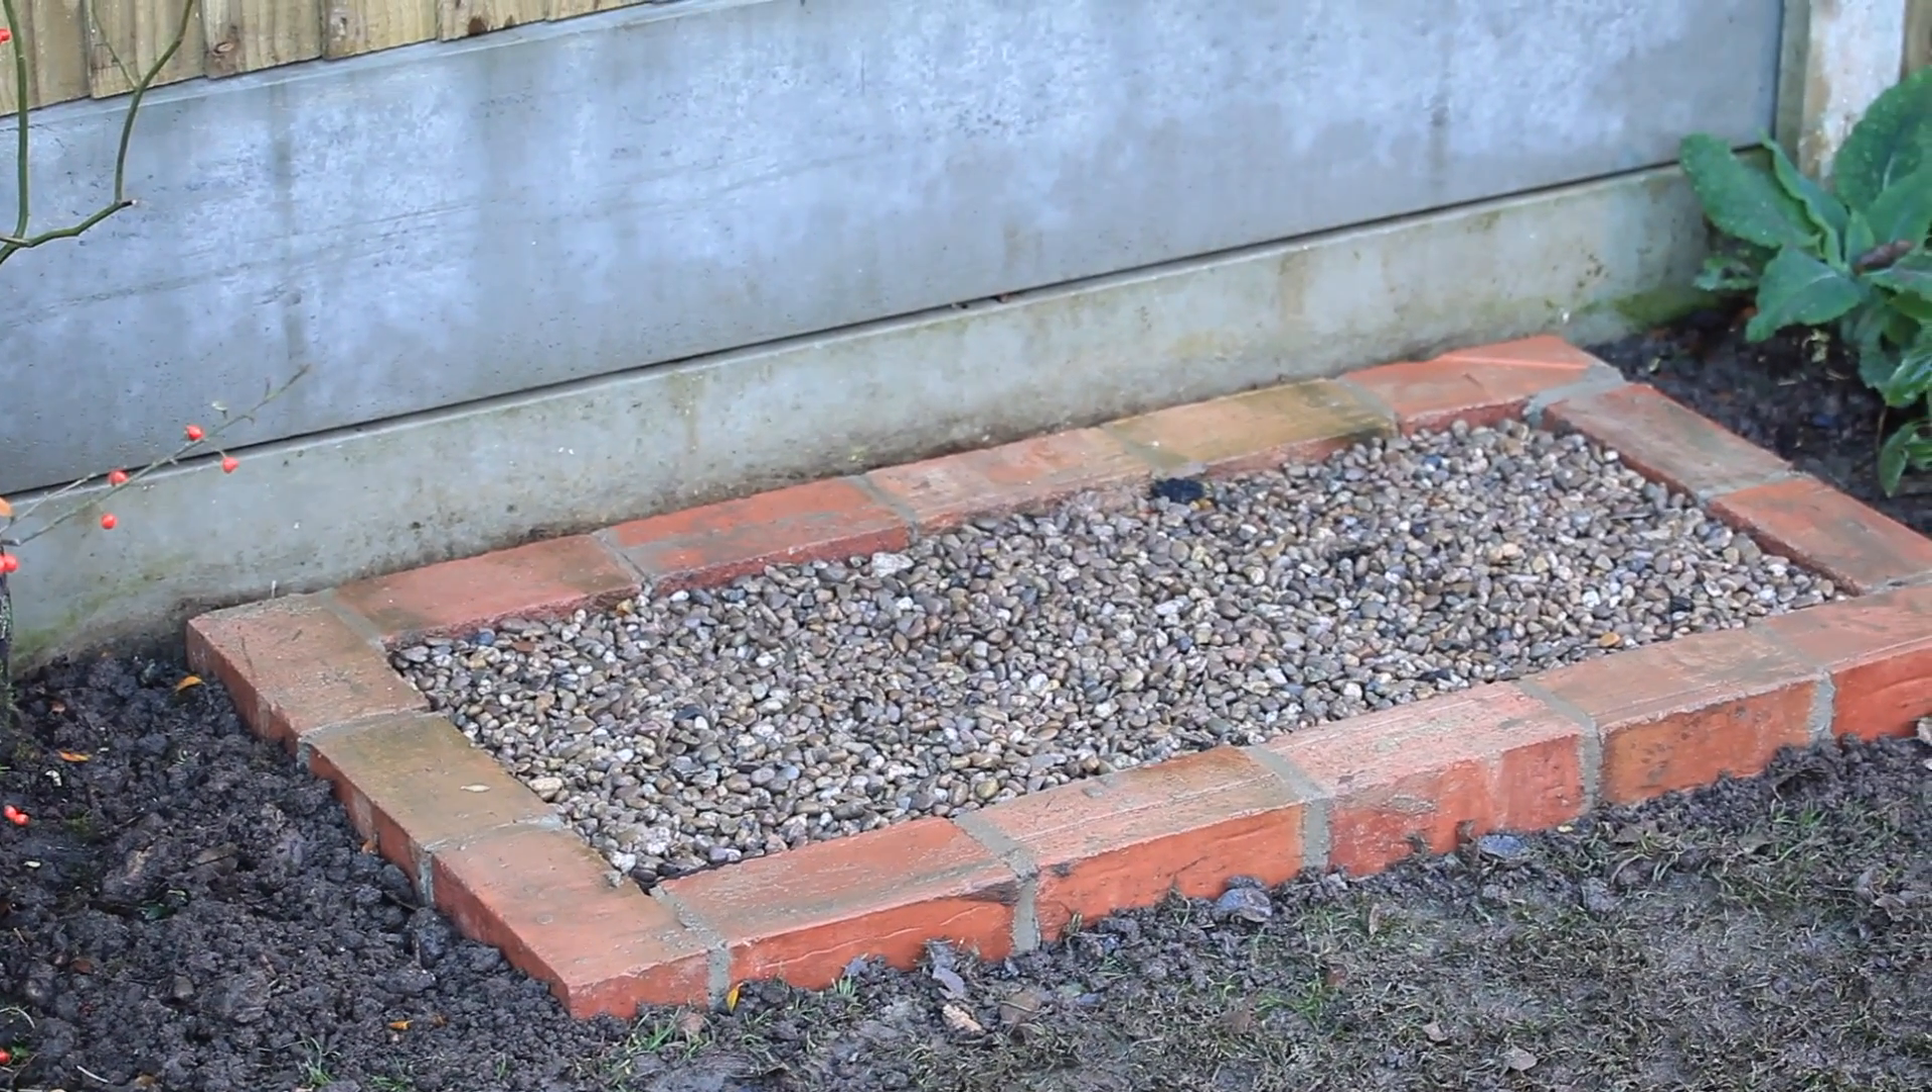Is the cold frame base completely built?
Yes.